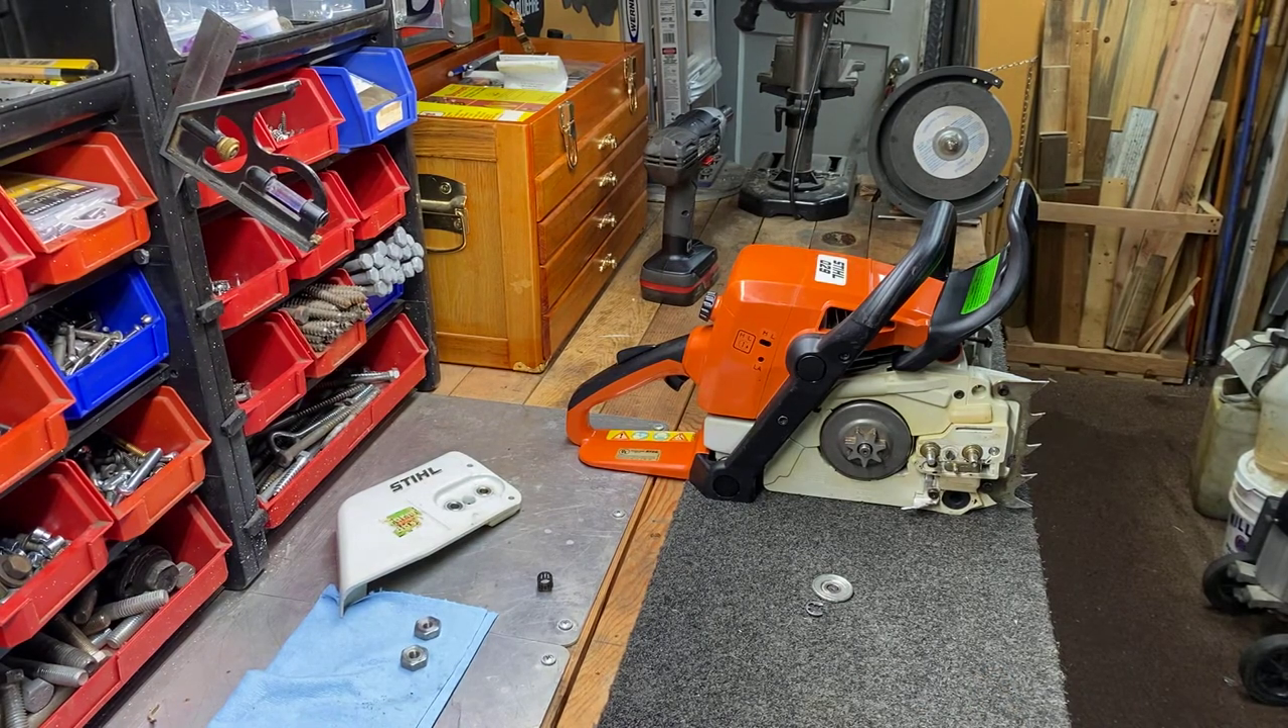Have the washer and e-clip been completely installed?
No.